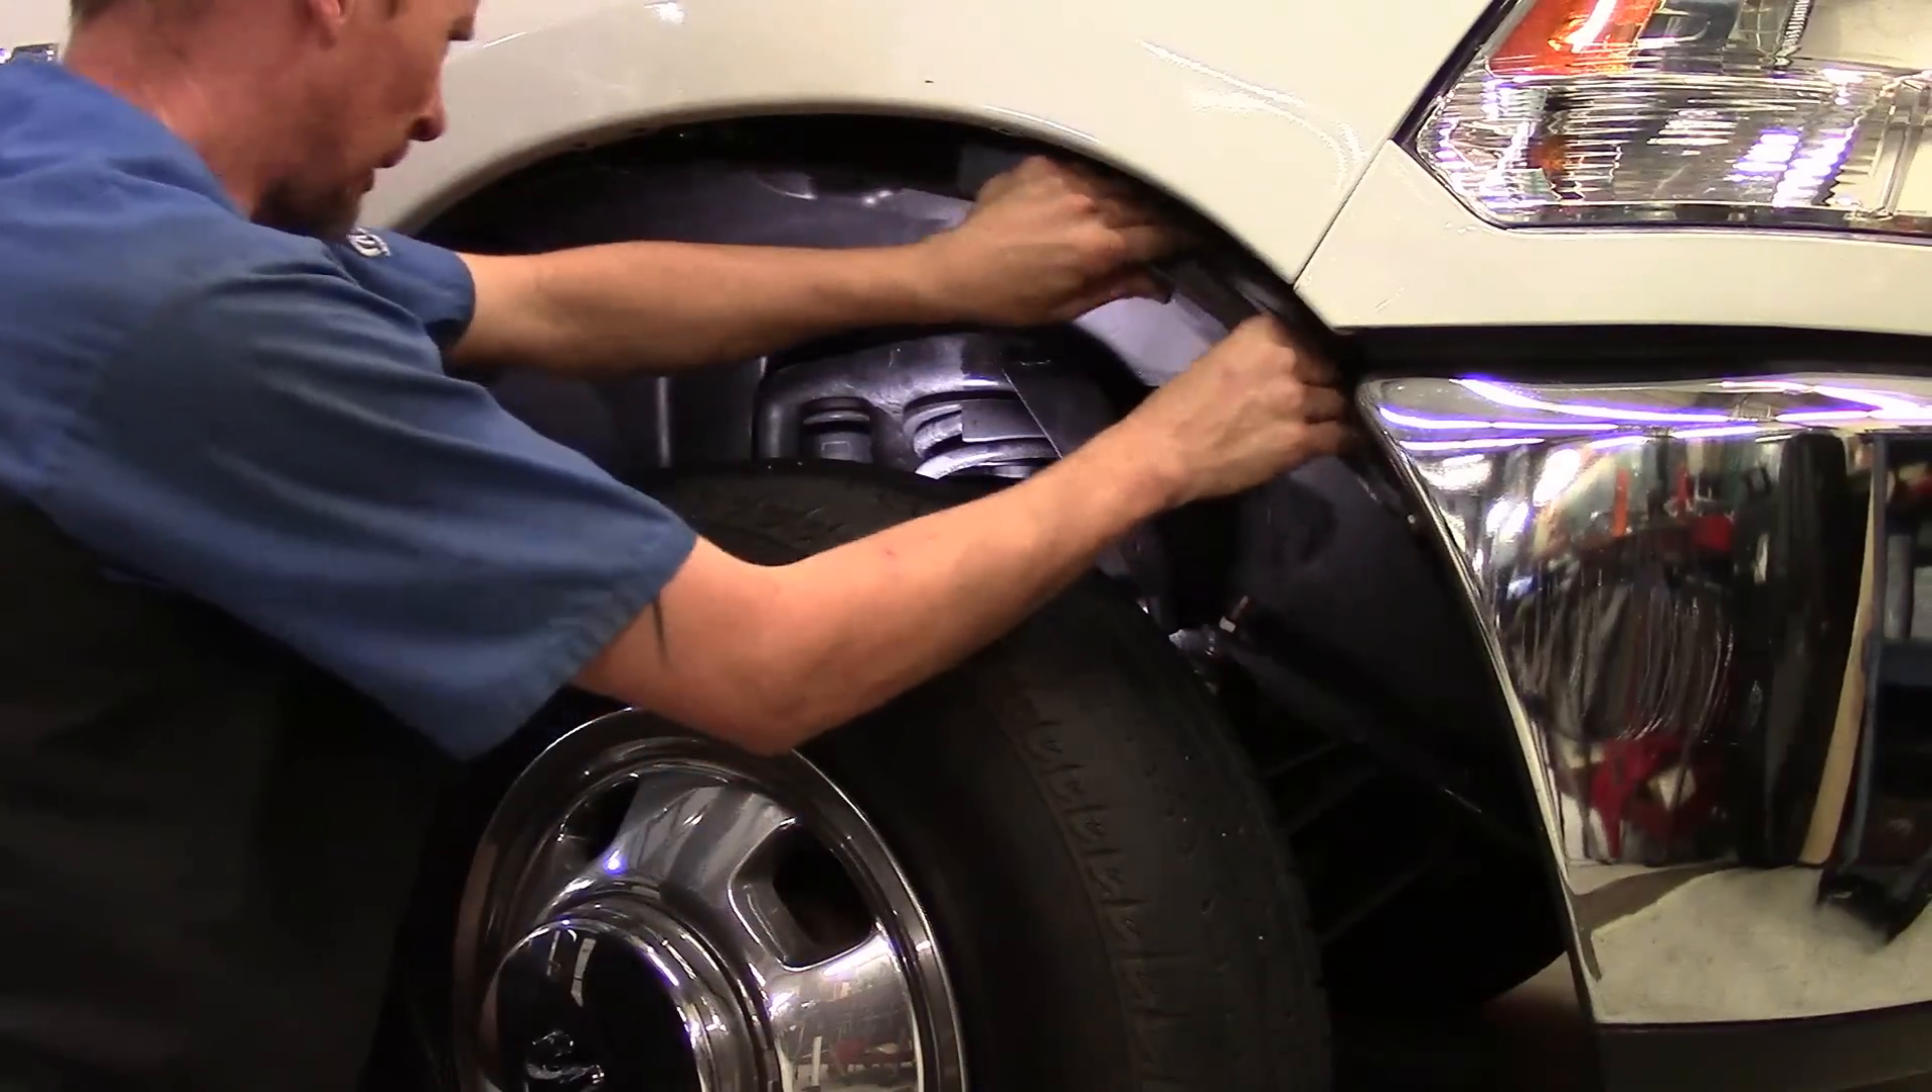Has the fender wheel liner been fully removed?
No.